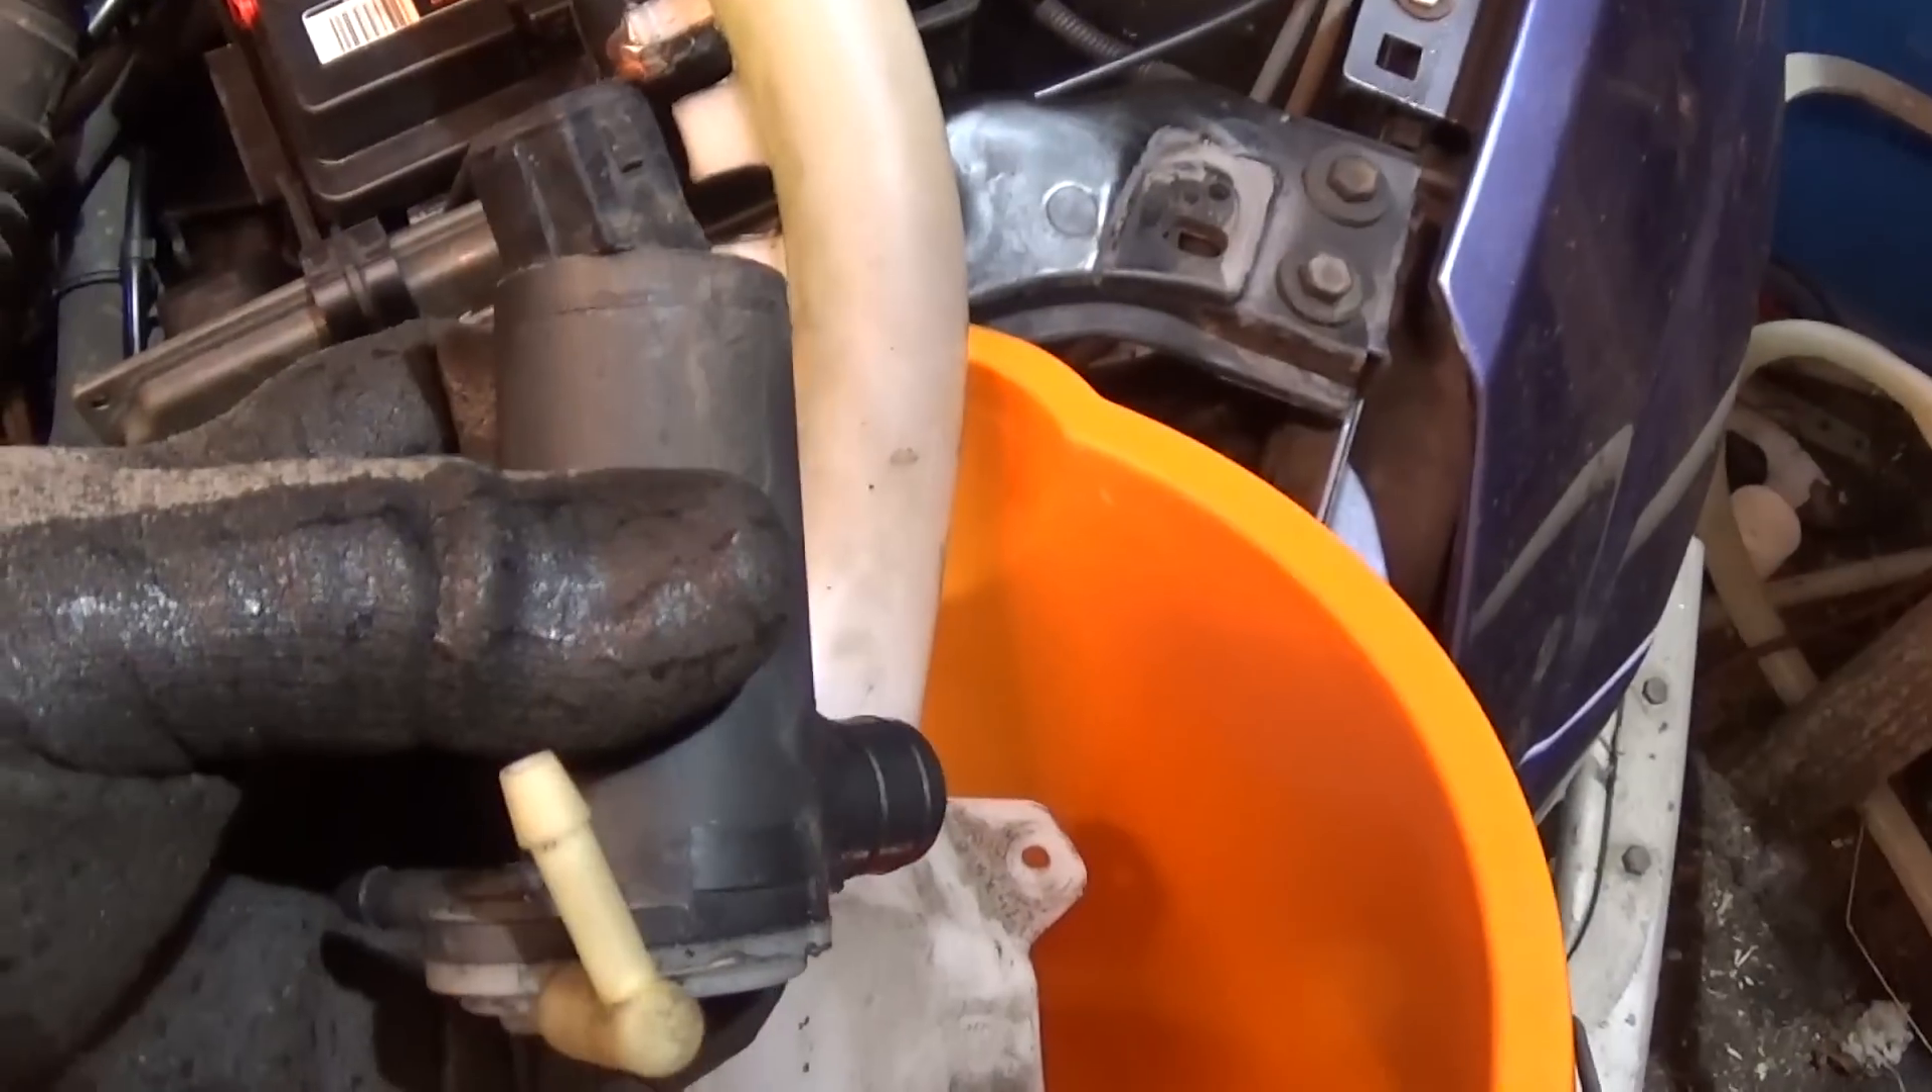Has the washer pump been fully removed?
Yes.